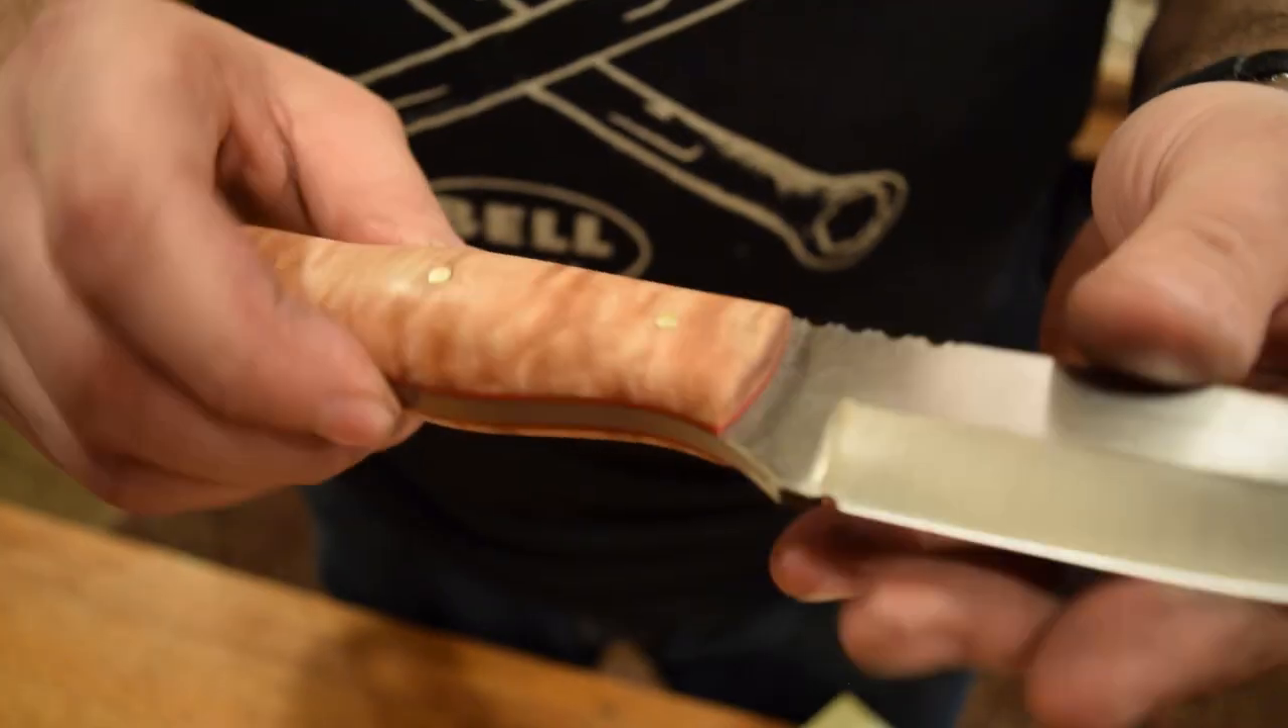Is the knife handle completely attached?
Yes.